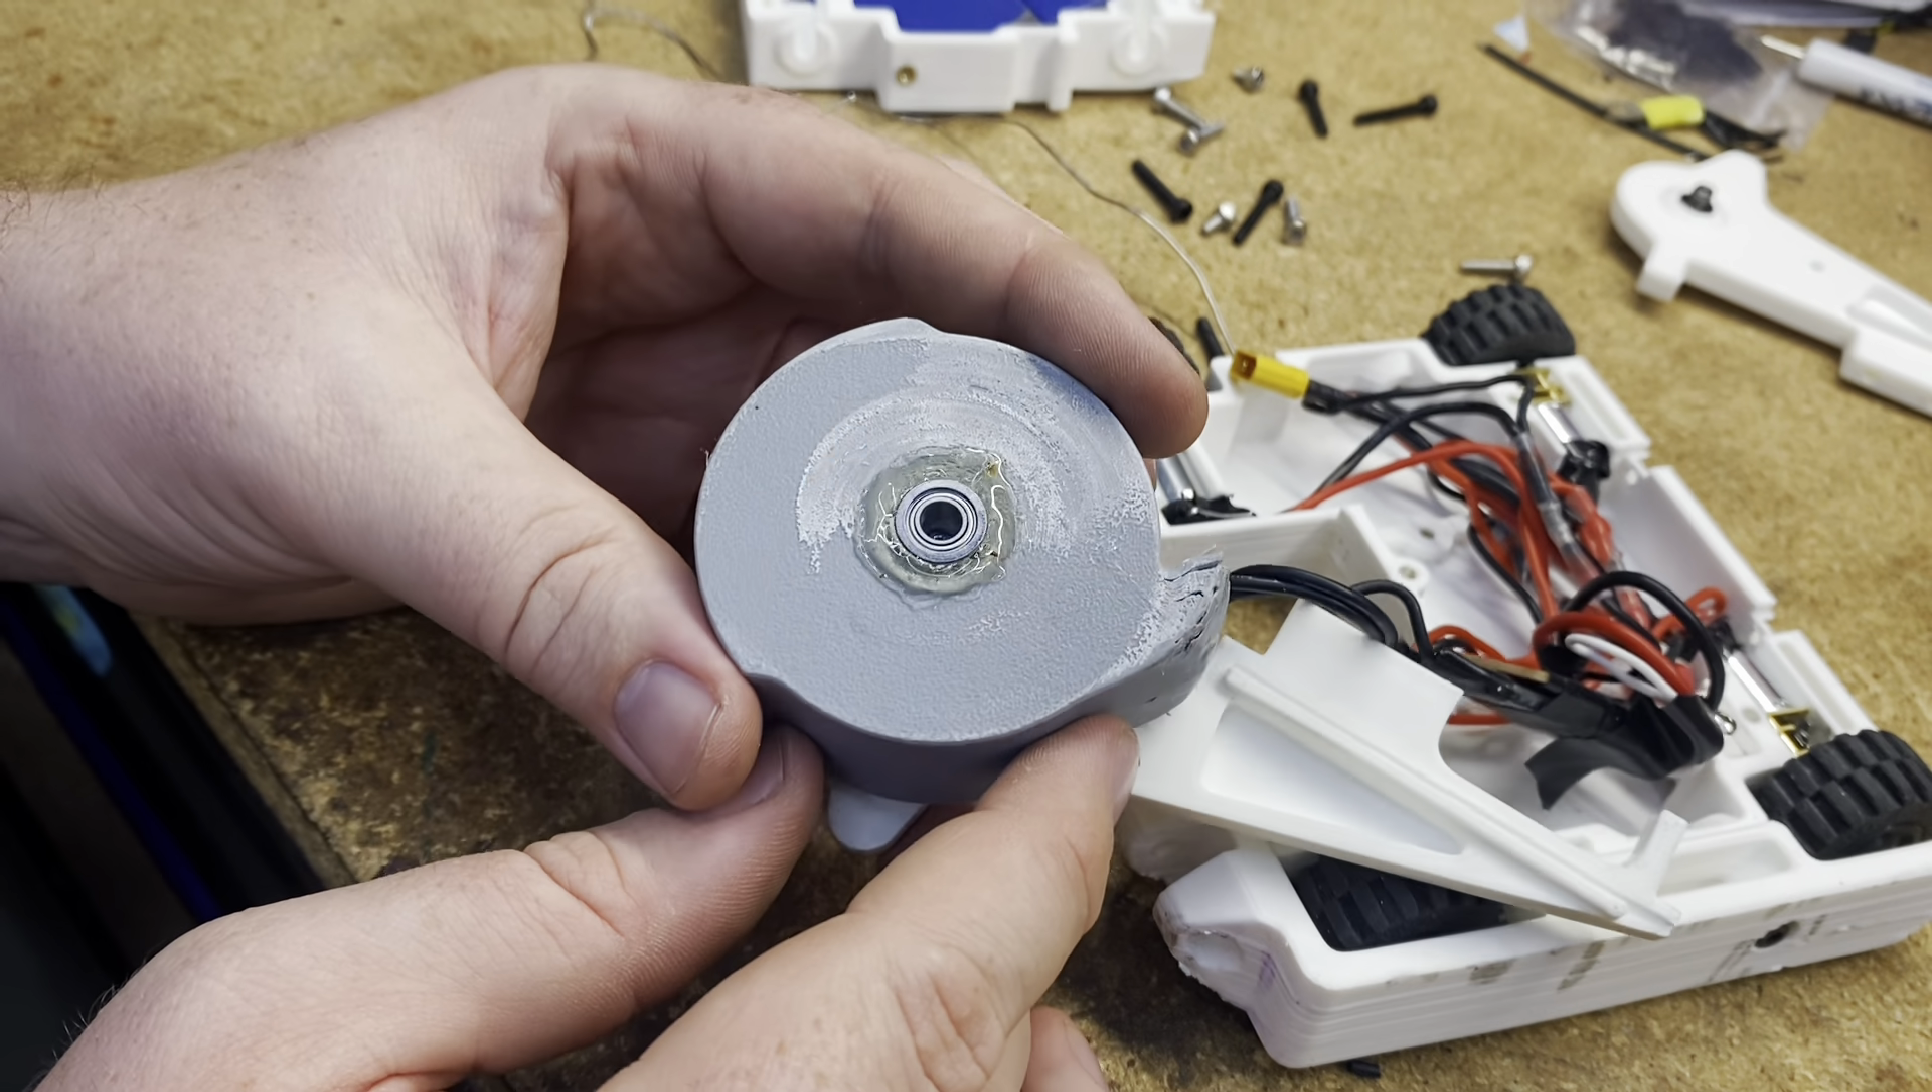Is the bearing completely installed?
Yes.